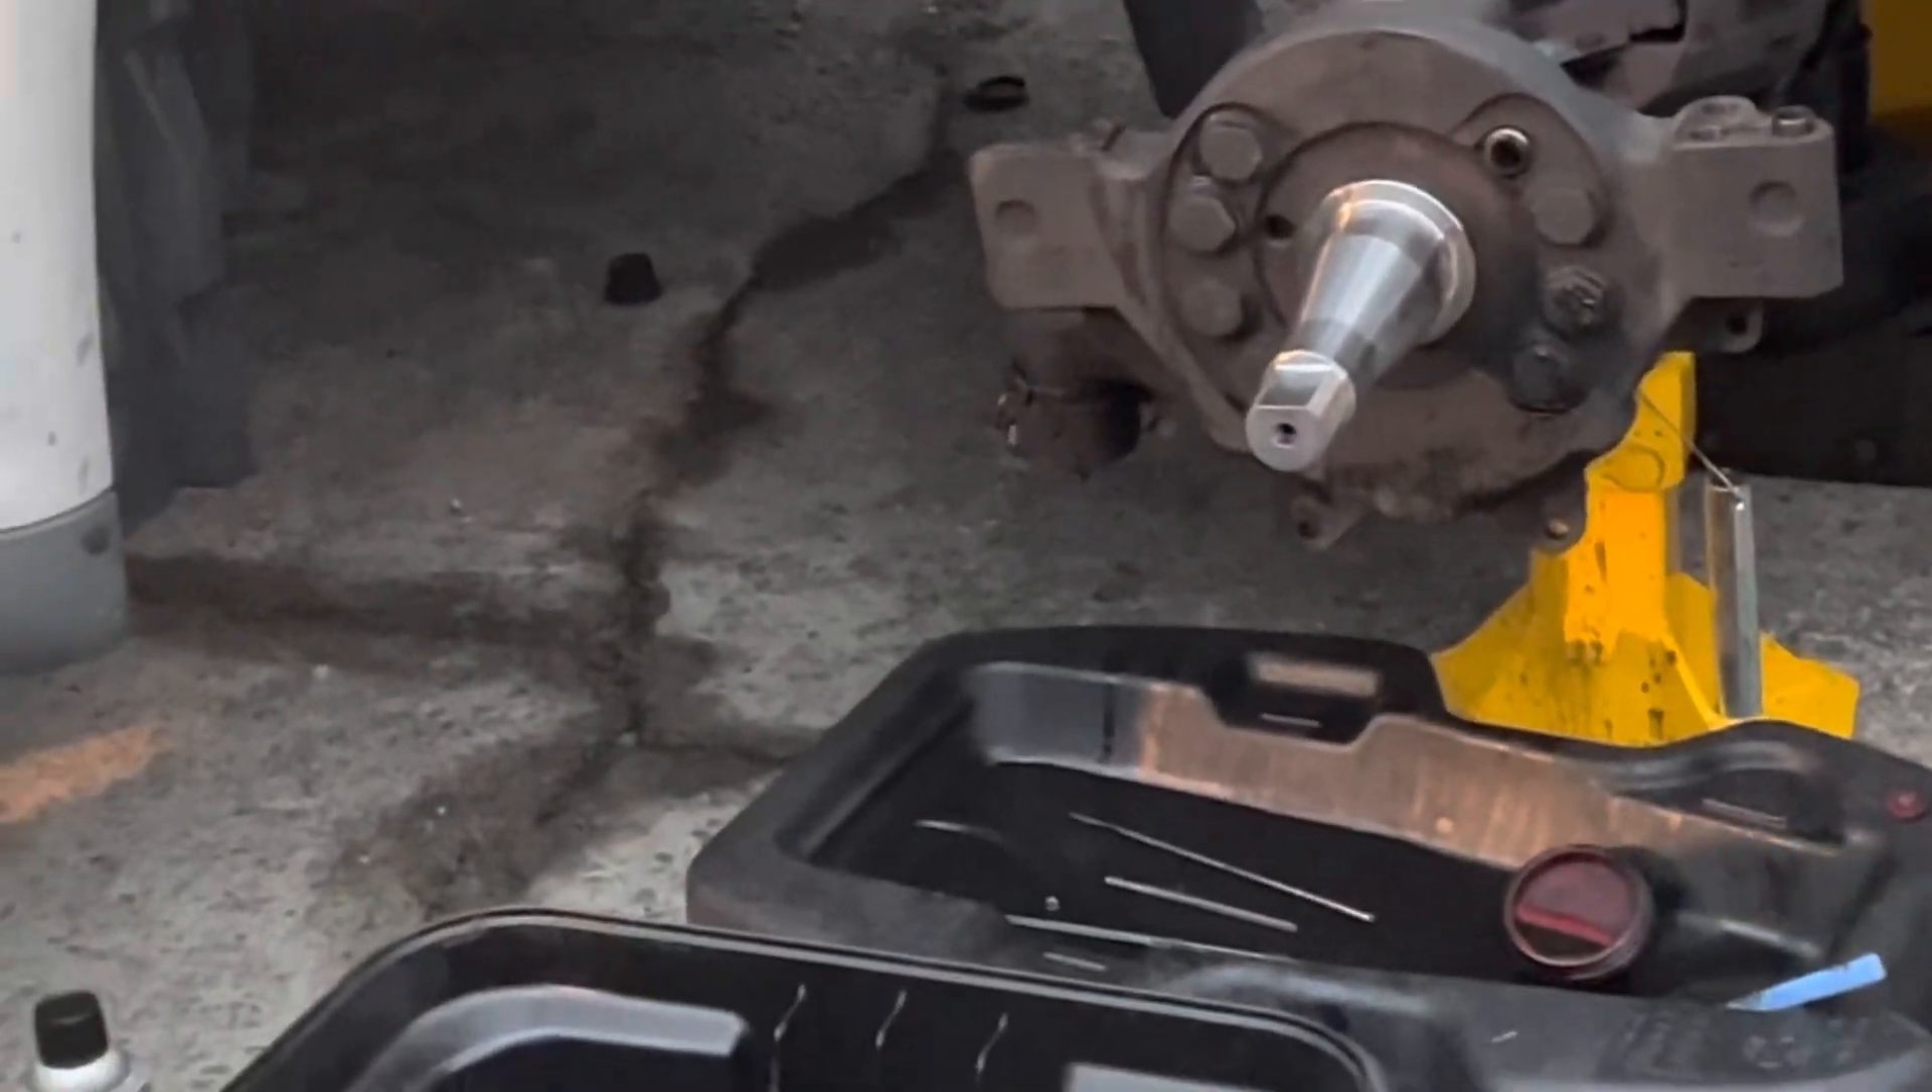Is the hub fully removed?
Yes.